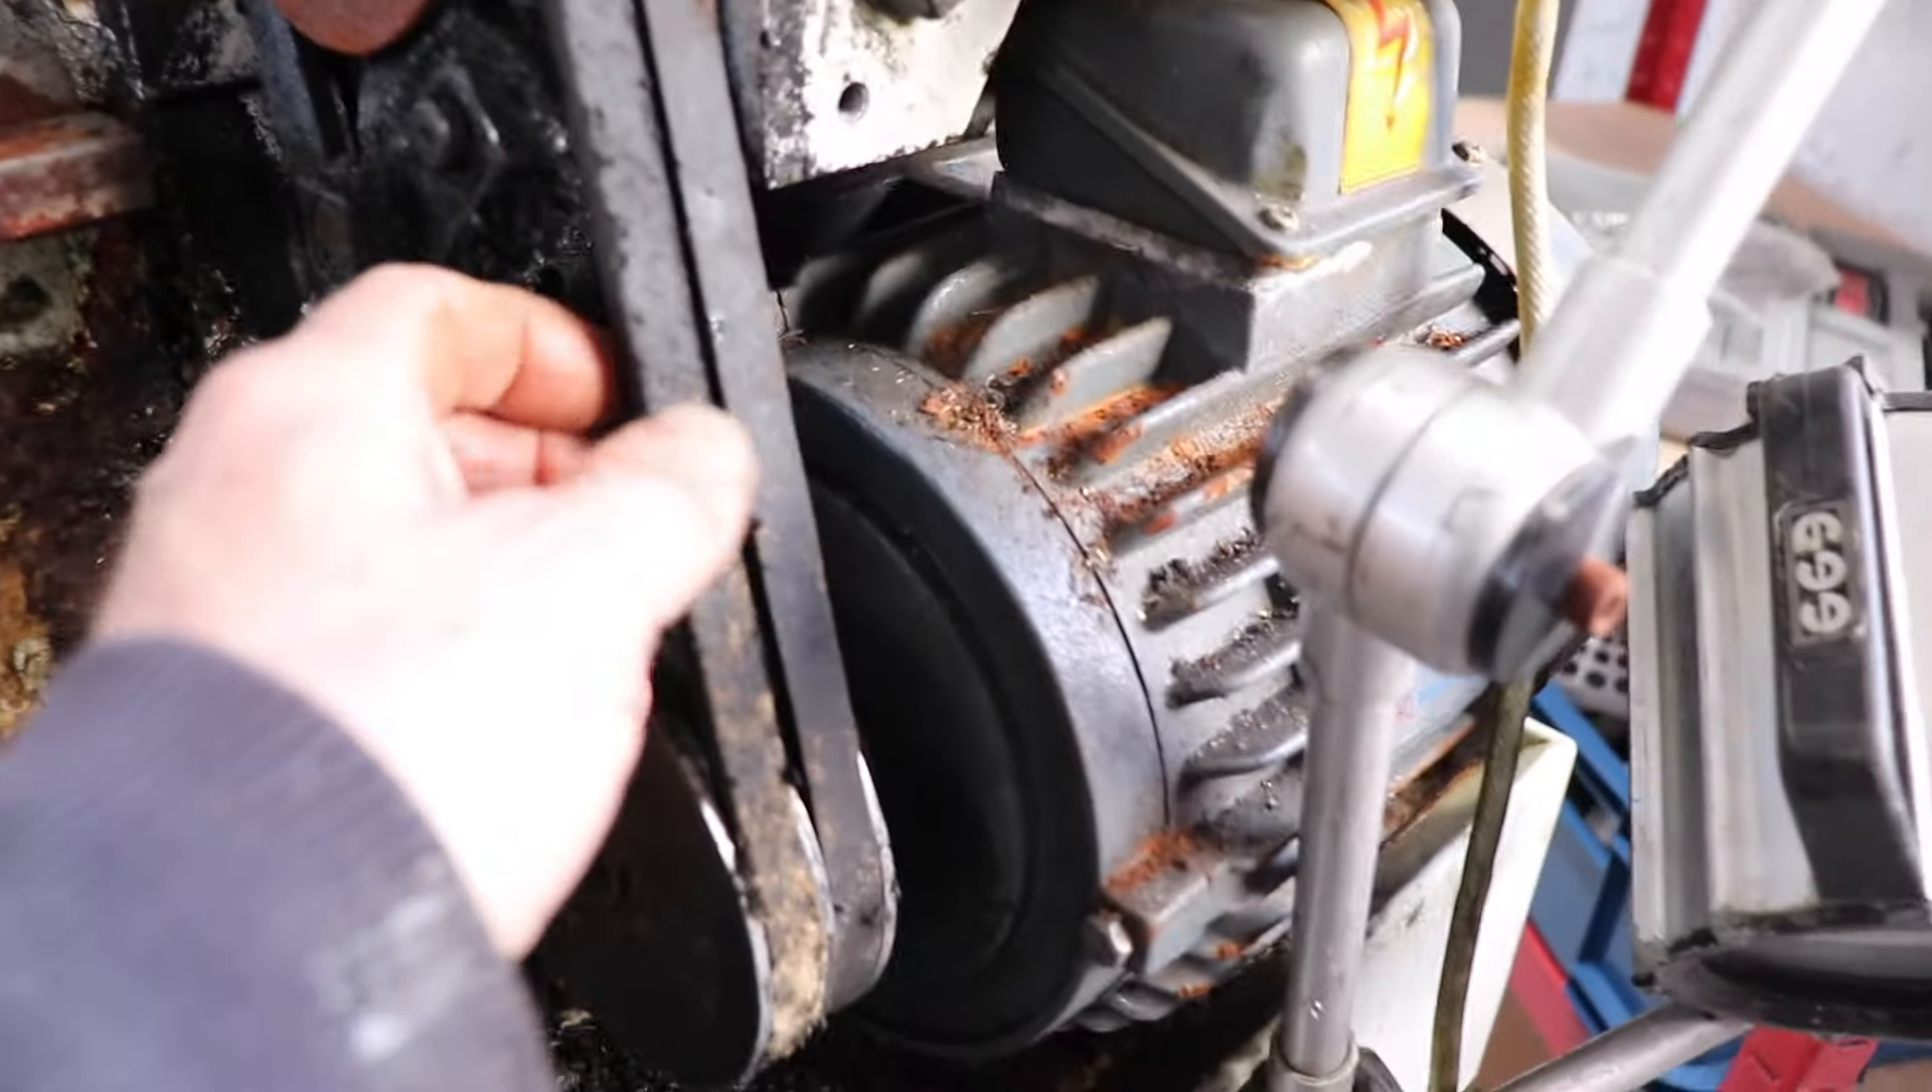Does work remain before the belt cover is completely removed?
No.